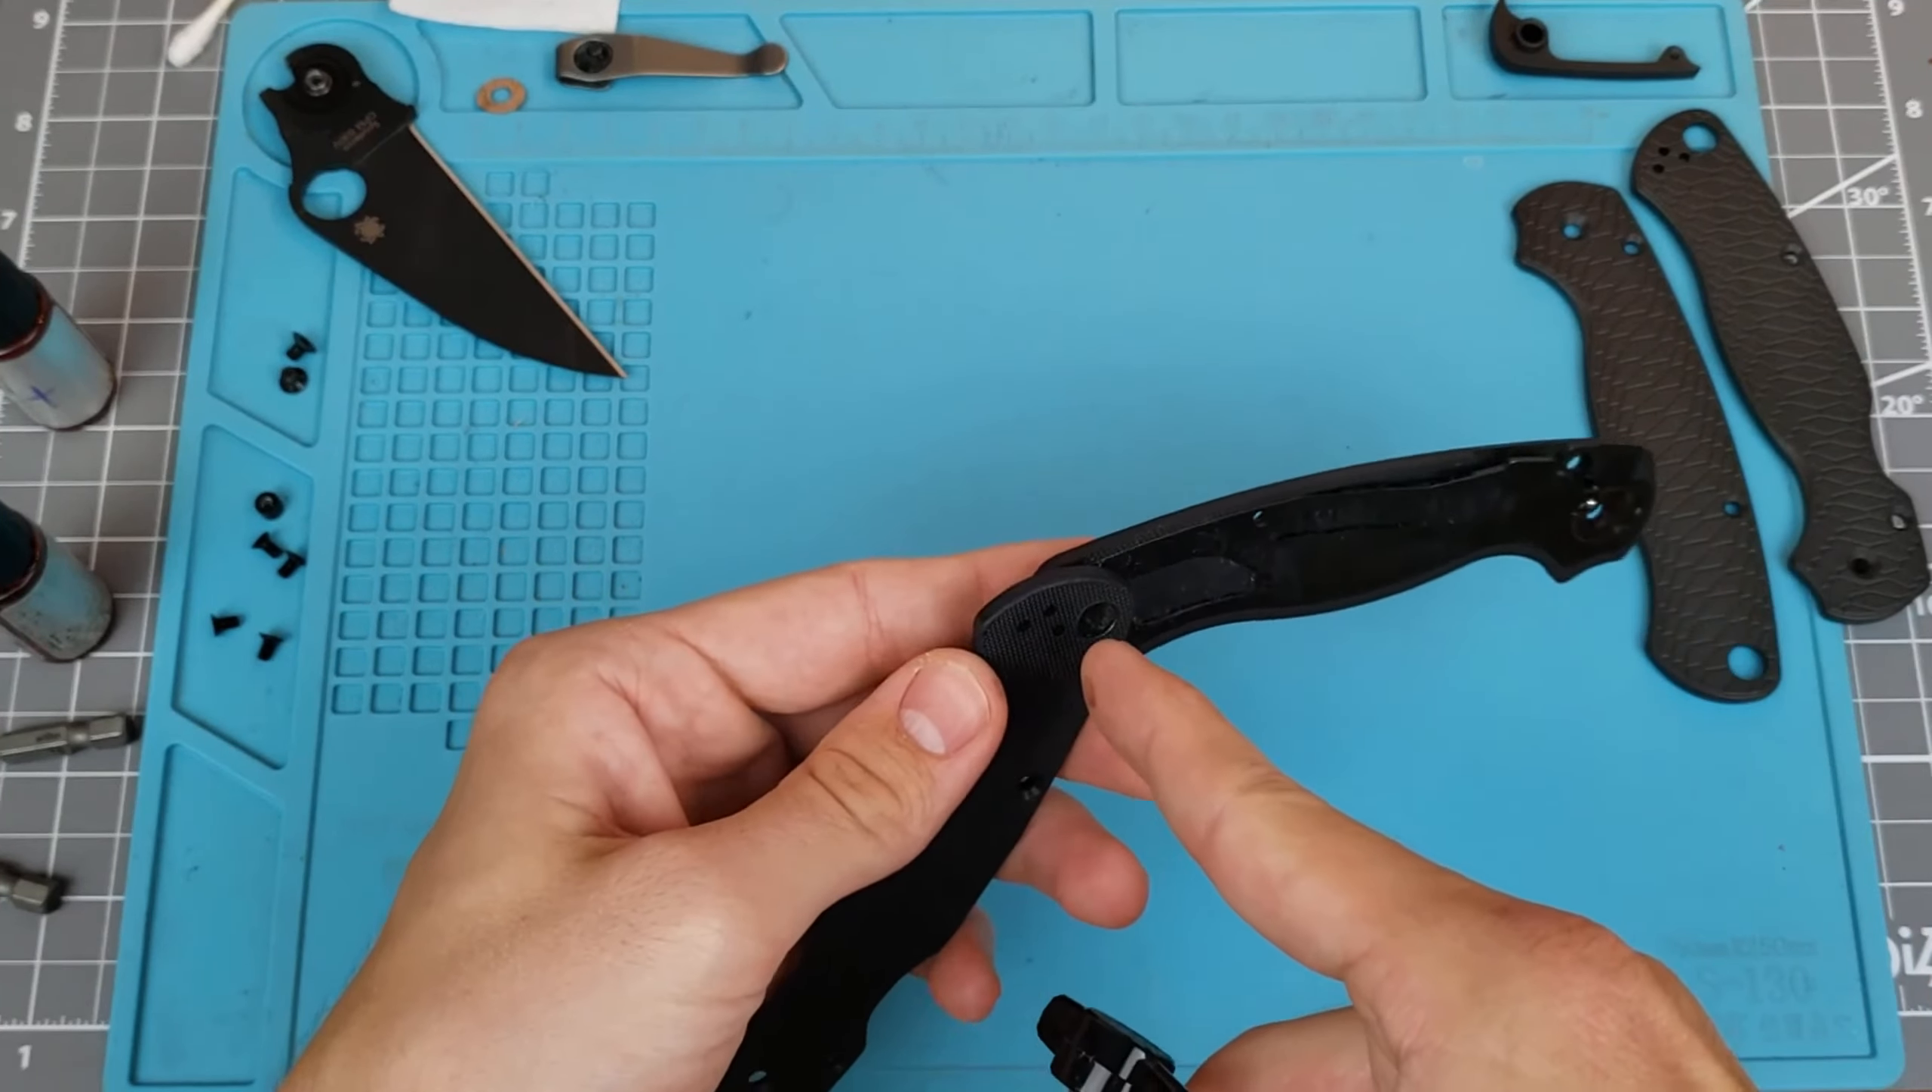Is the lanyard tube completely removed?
No.